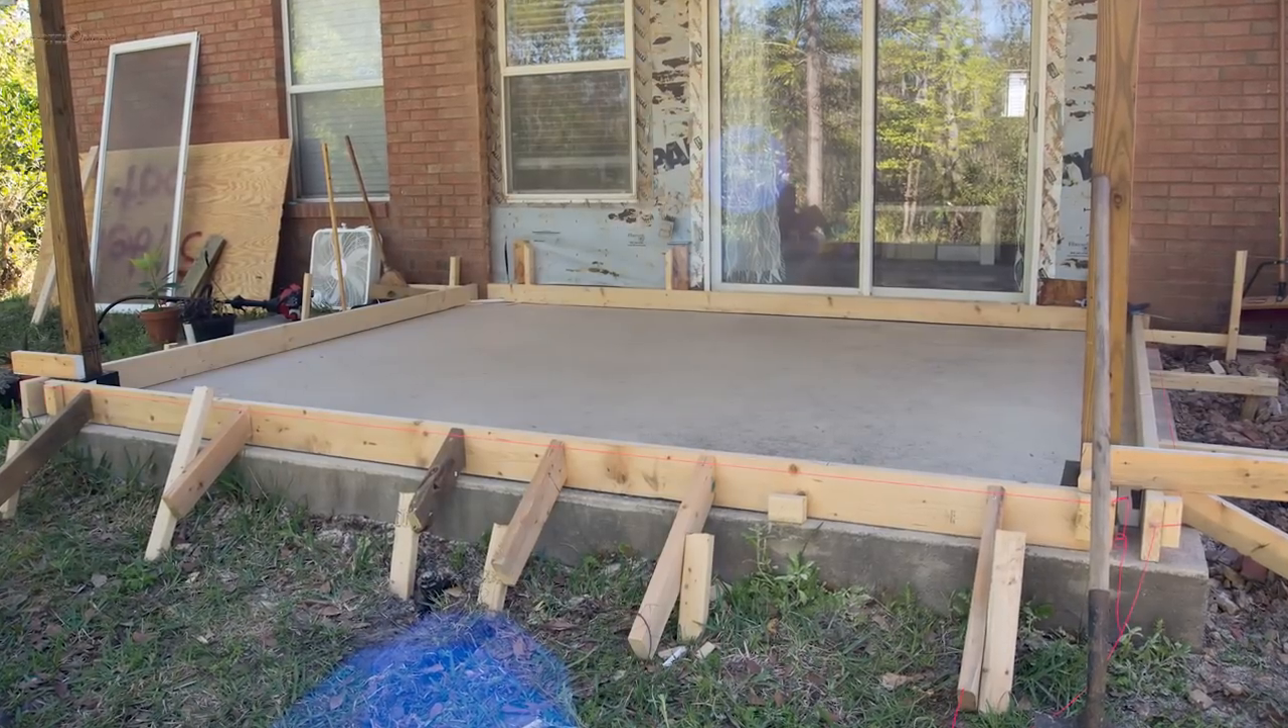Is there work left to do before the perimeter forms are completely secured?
No.